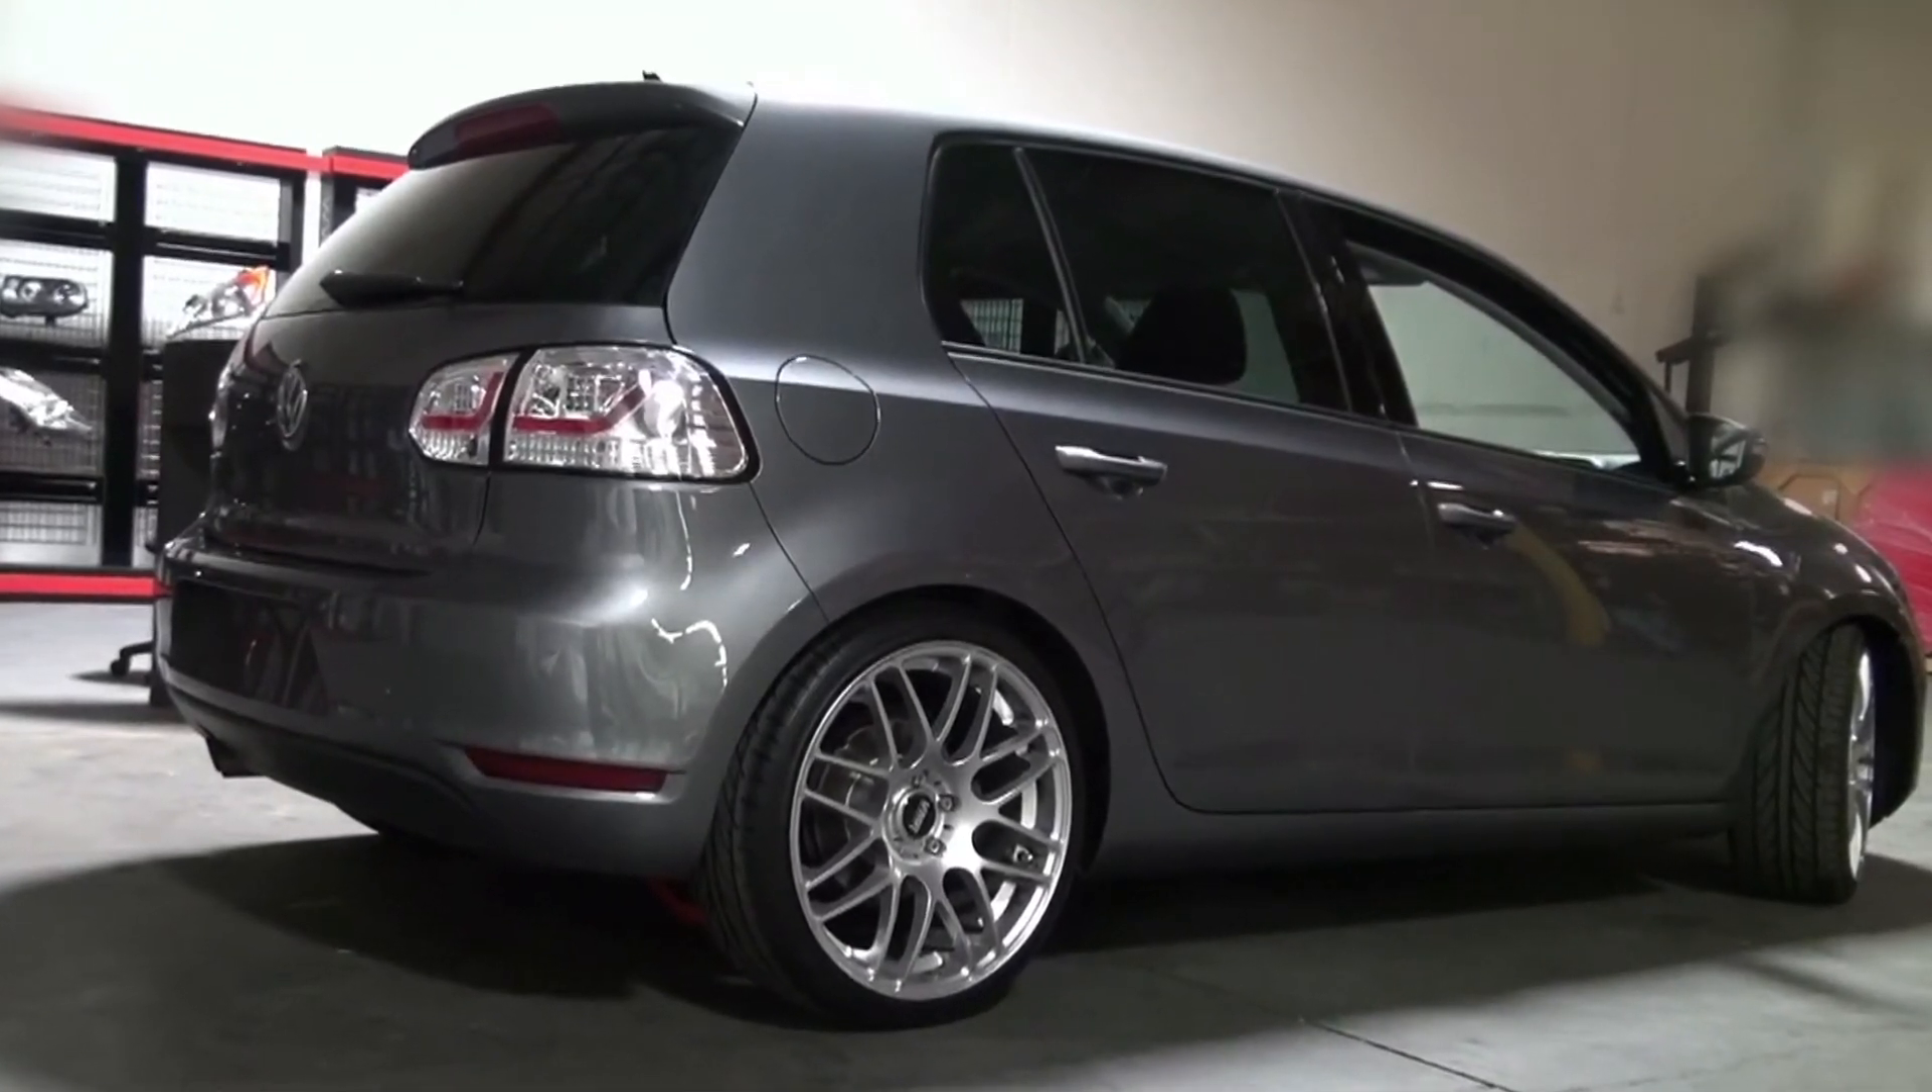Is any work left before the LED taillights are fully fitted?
No.